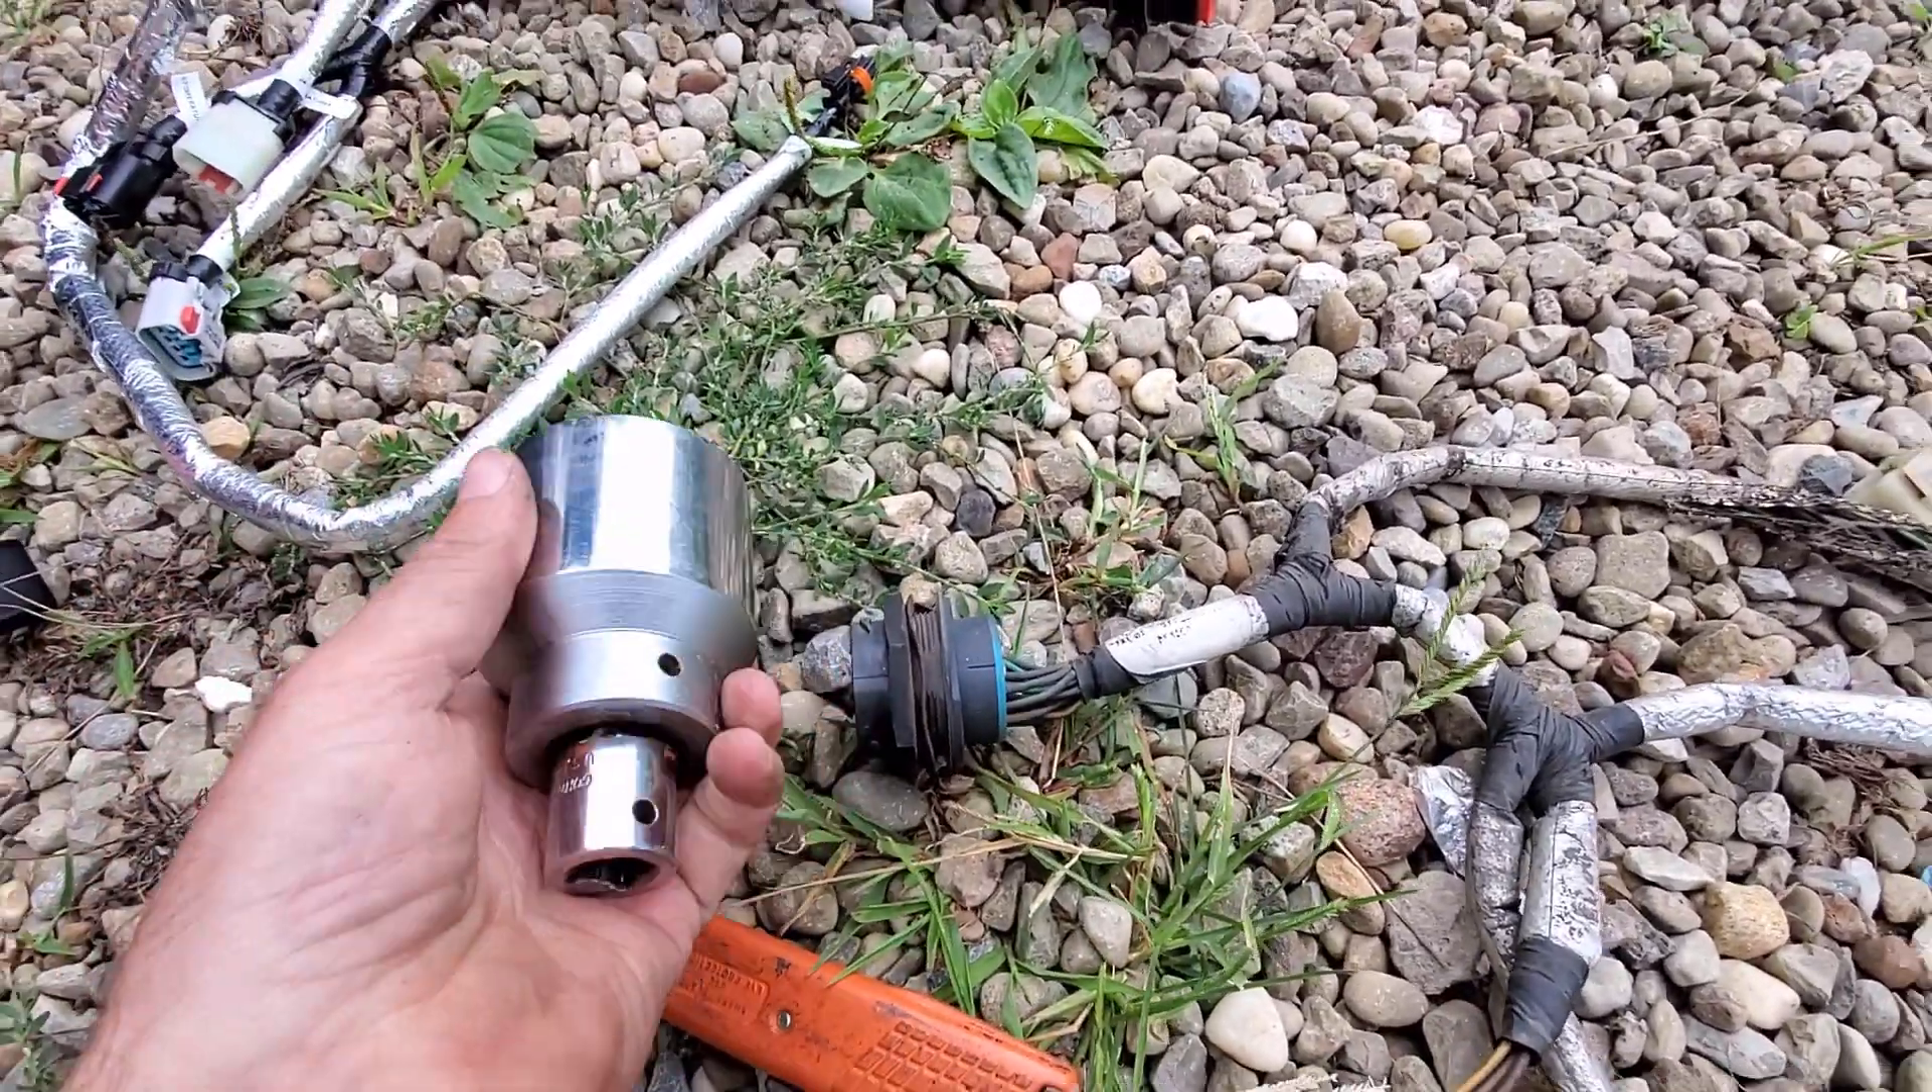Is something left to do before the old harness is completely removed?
No.